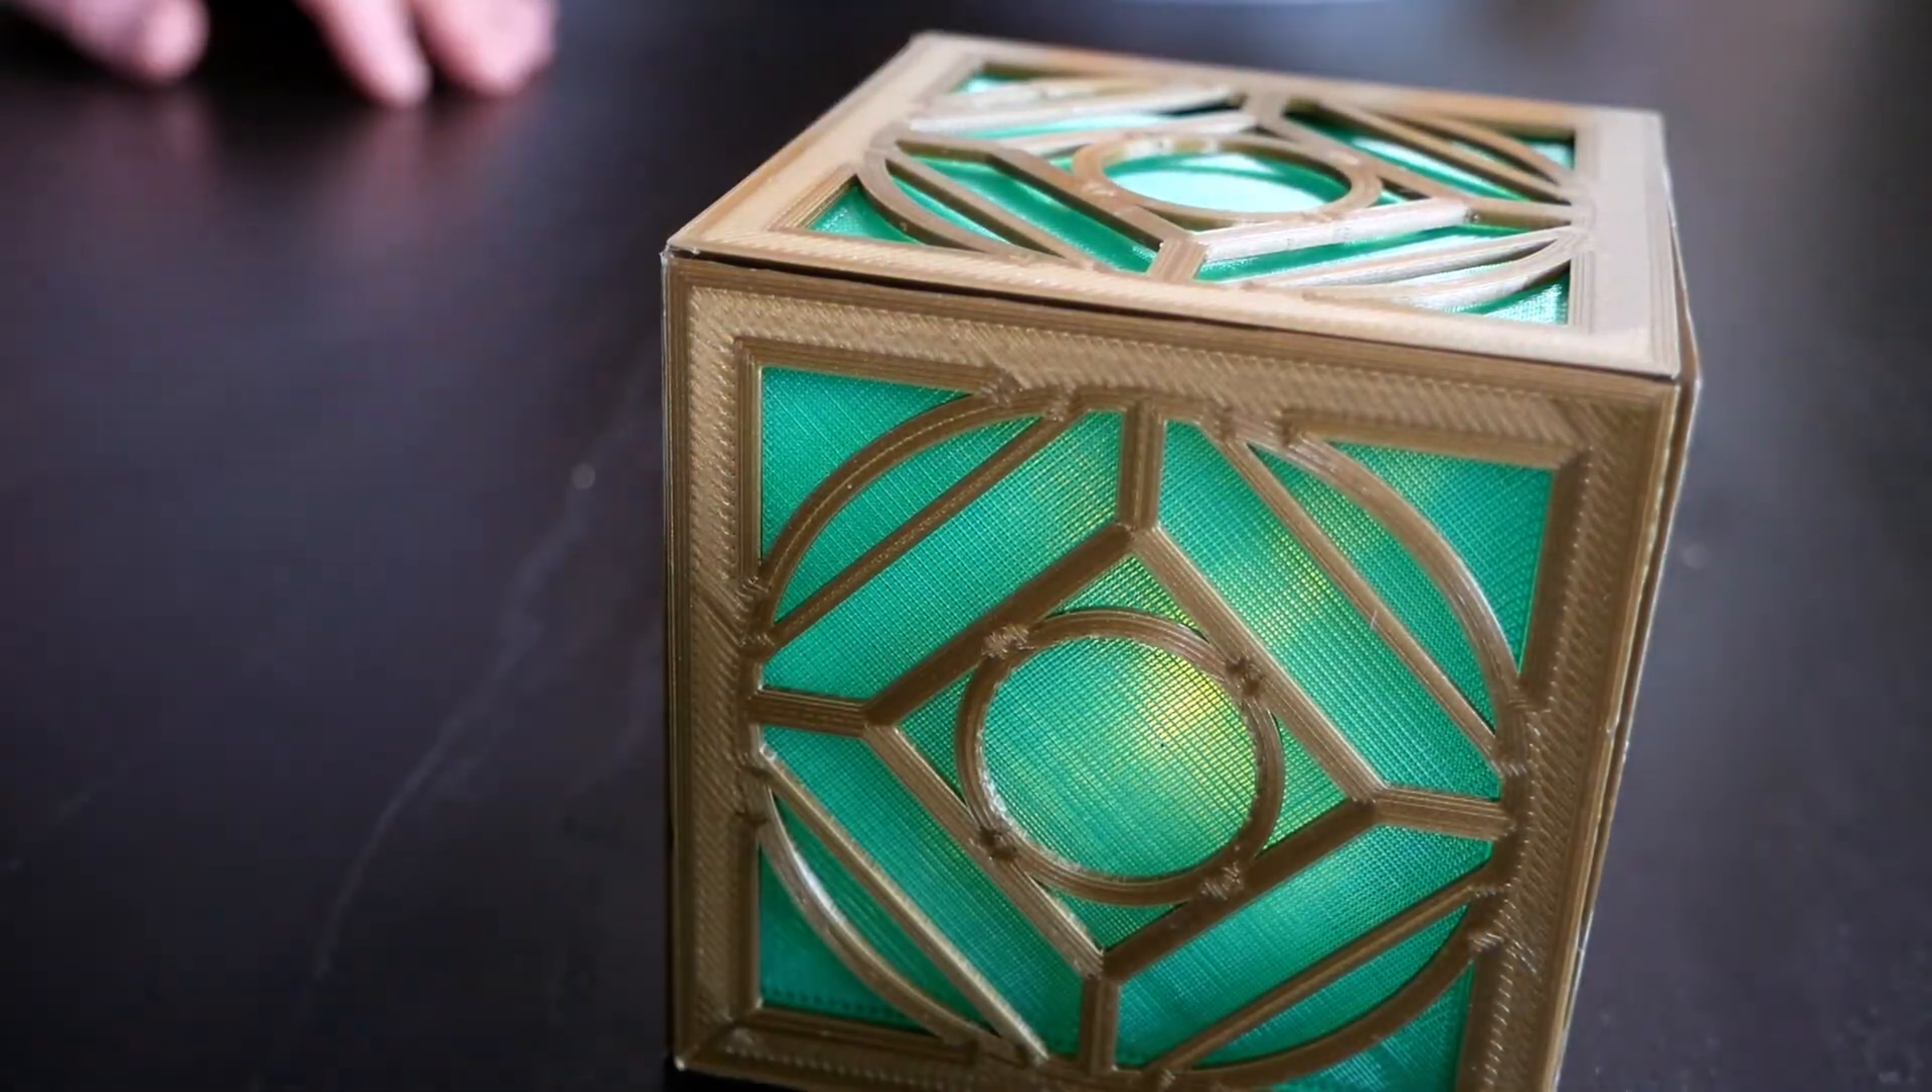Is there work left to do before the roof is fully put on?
No.